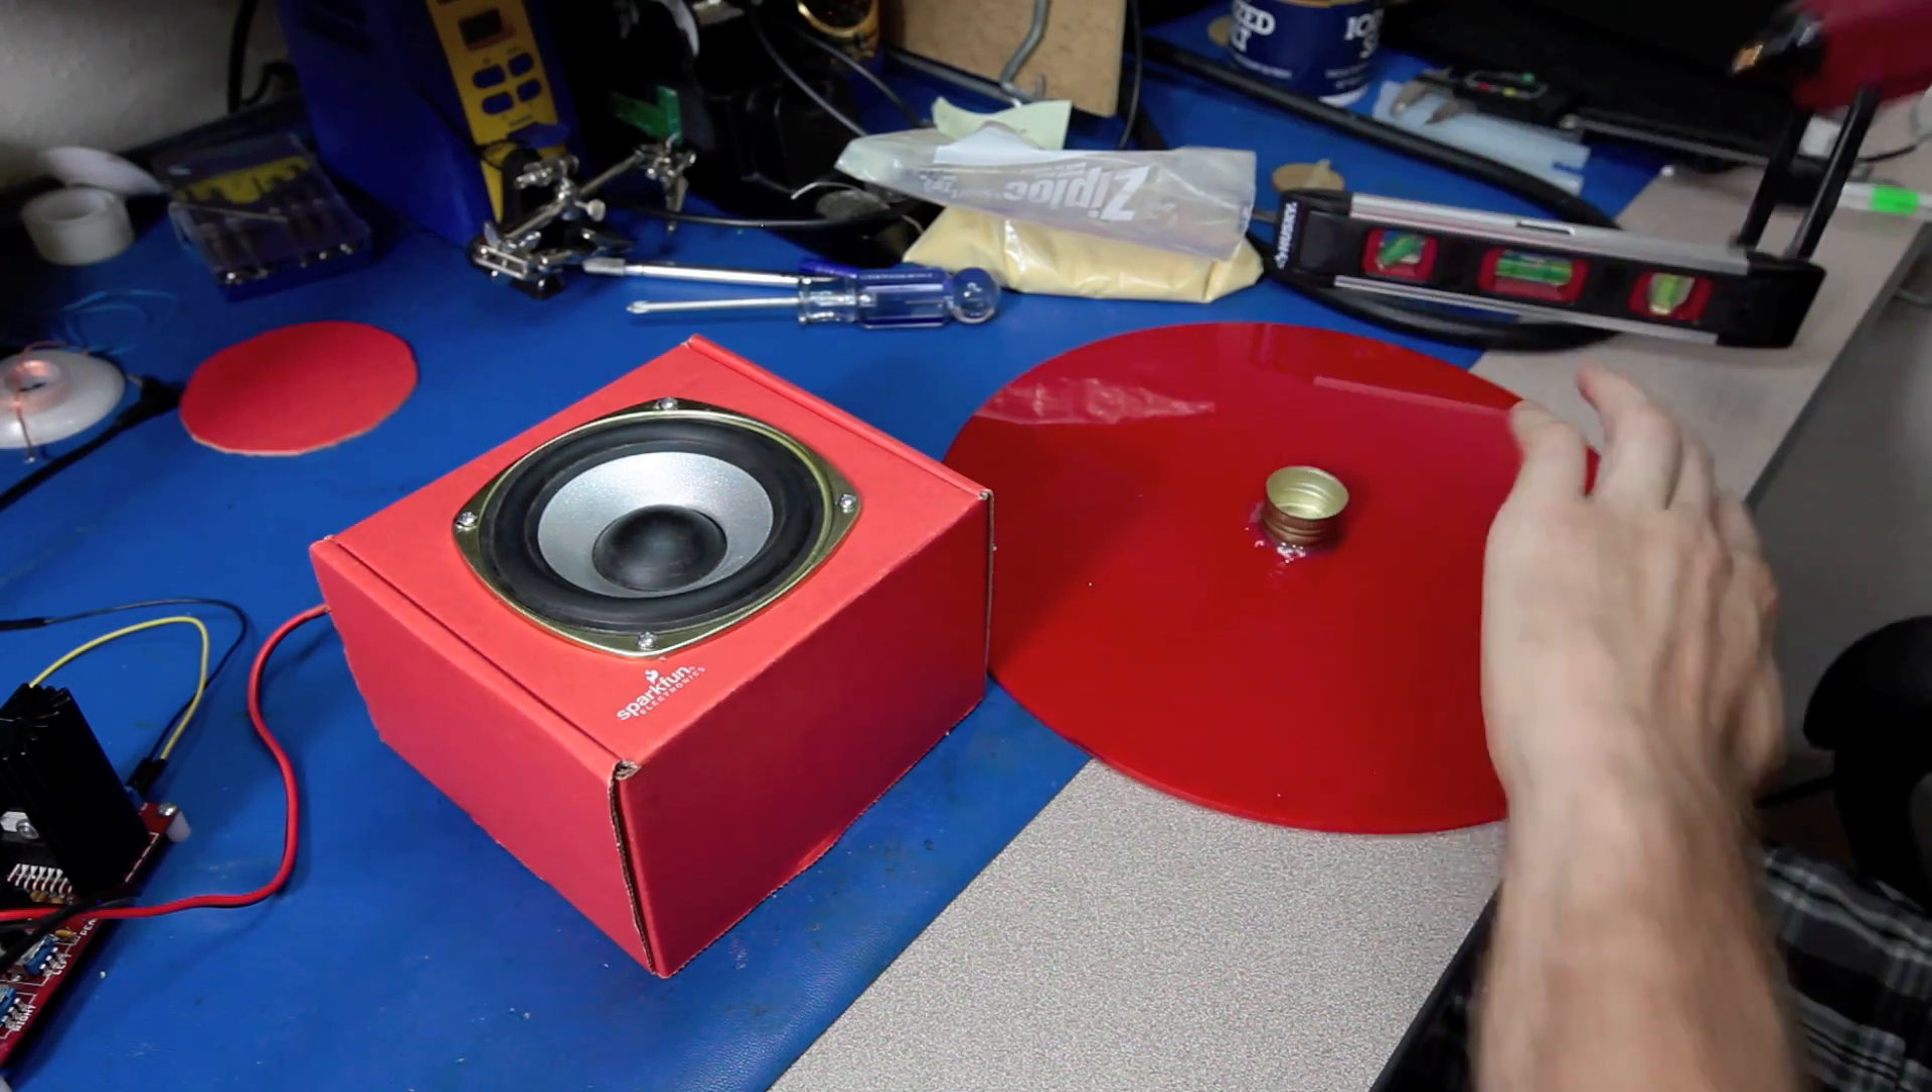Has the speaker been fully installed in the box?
Yes.